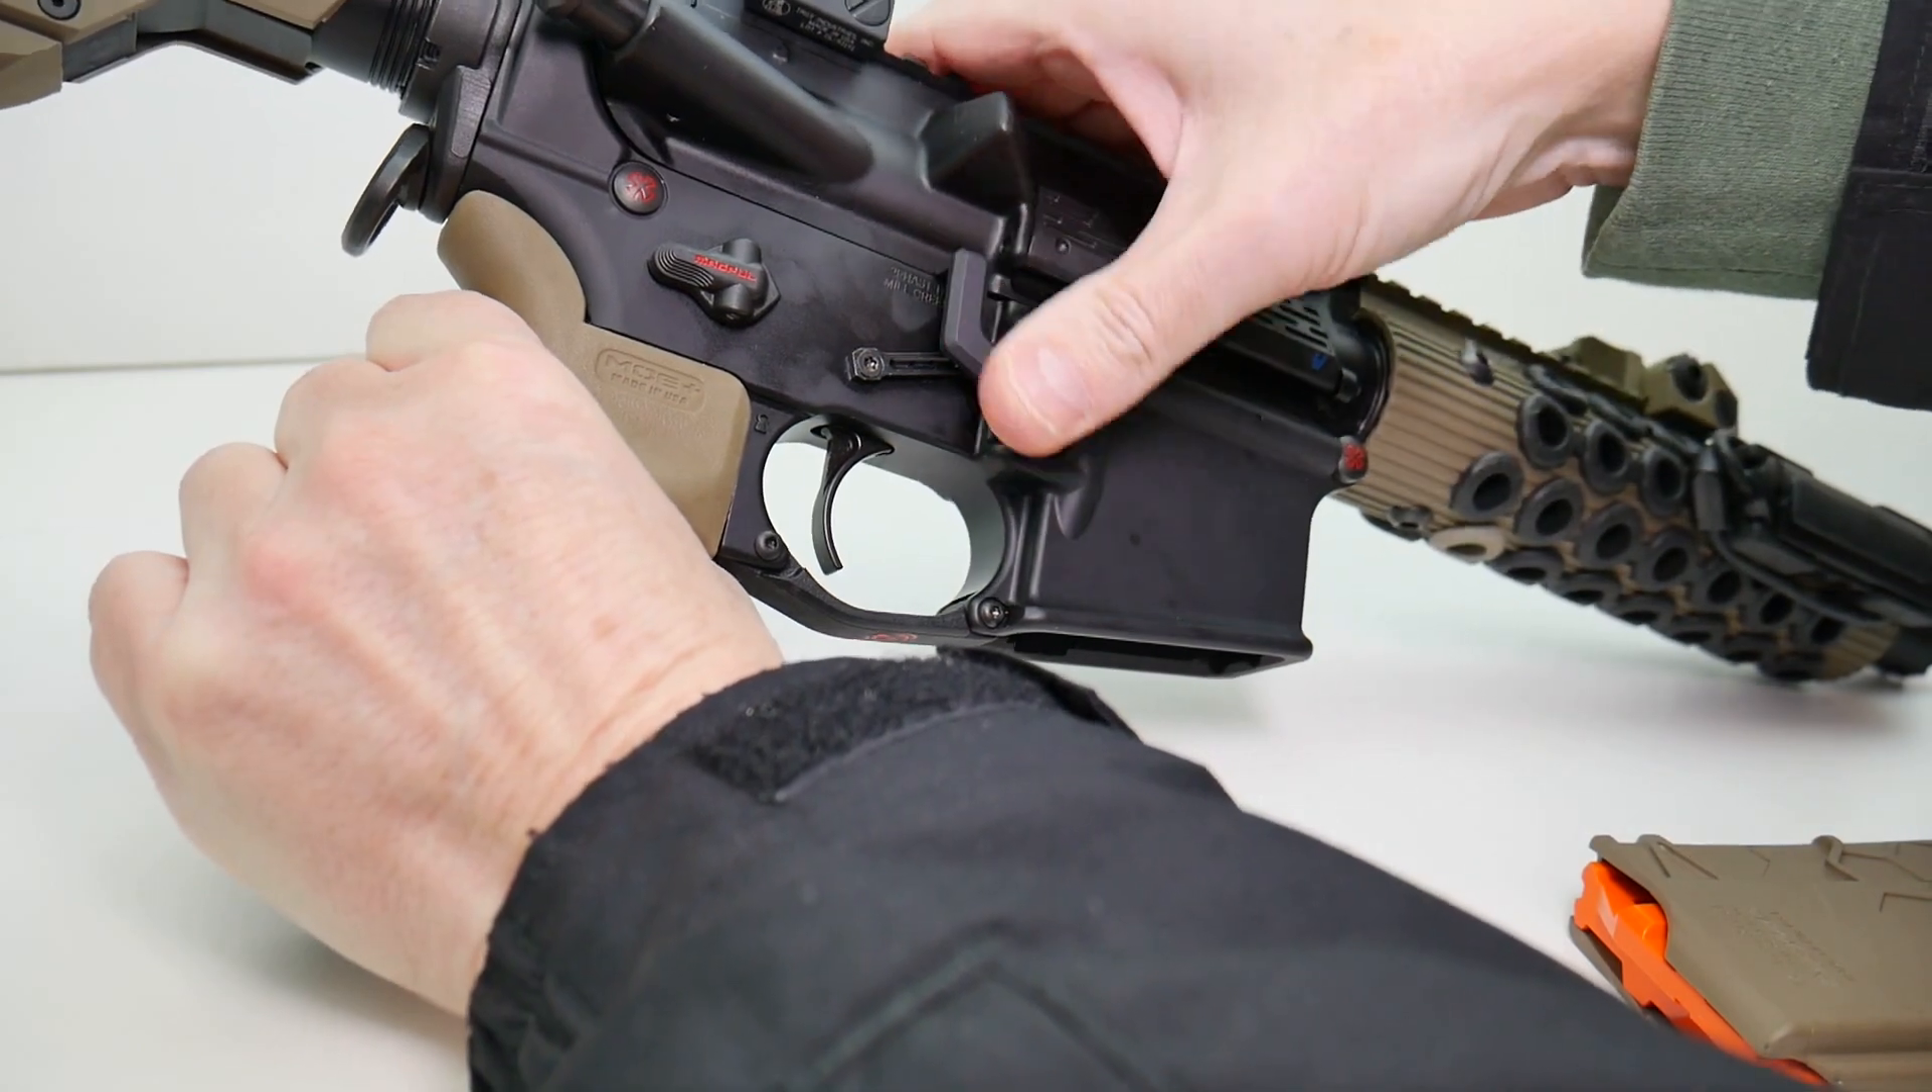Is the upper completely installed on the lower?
Yes.